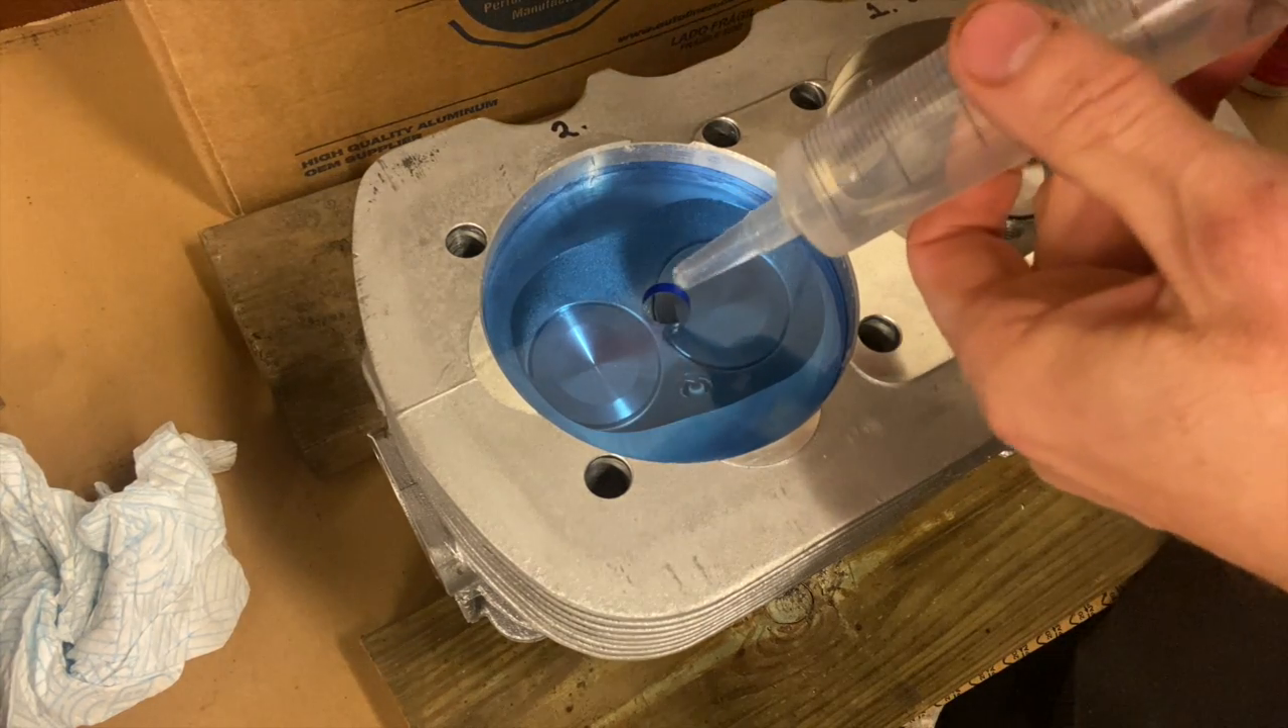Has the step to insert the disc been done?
Yes.